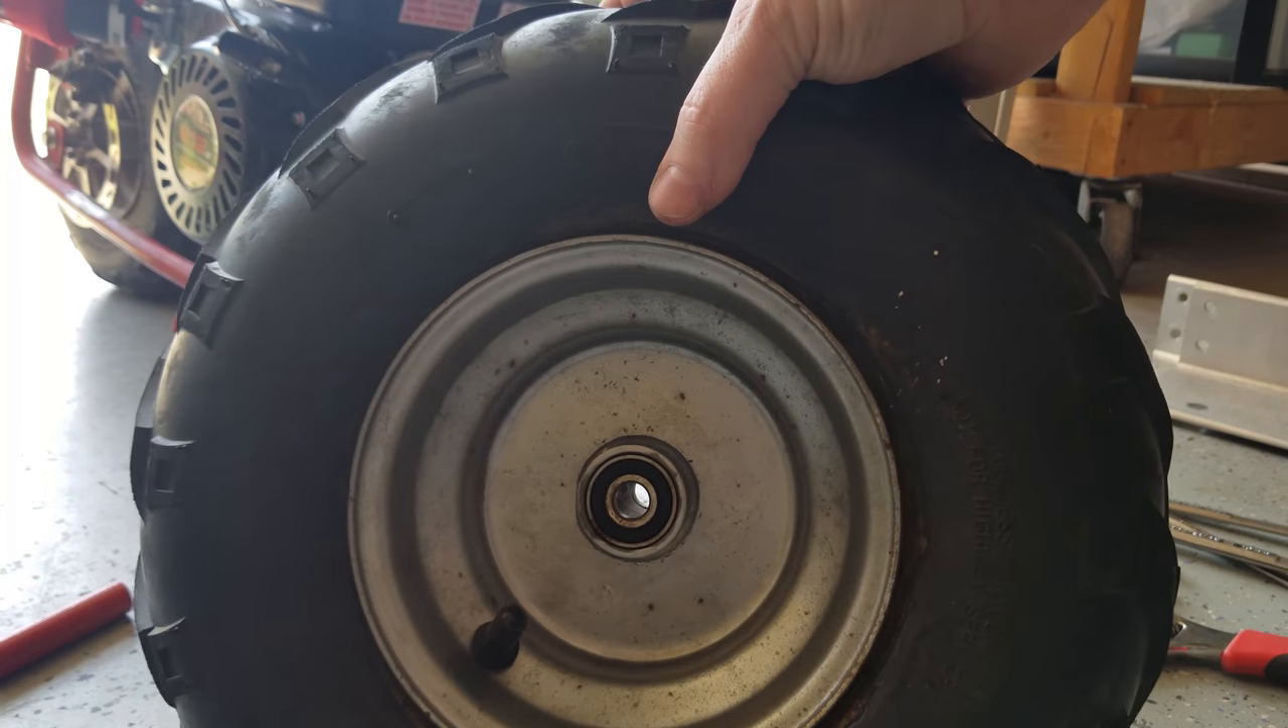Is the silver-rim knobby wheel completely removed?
Yes.